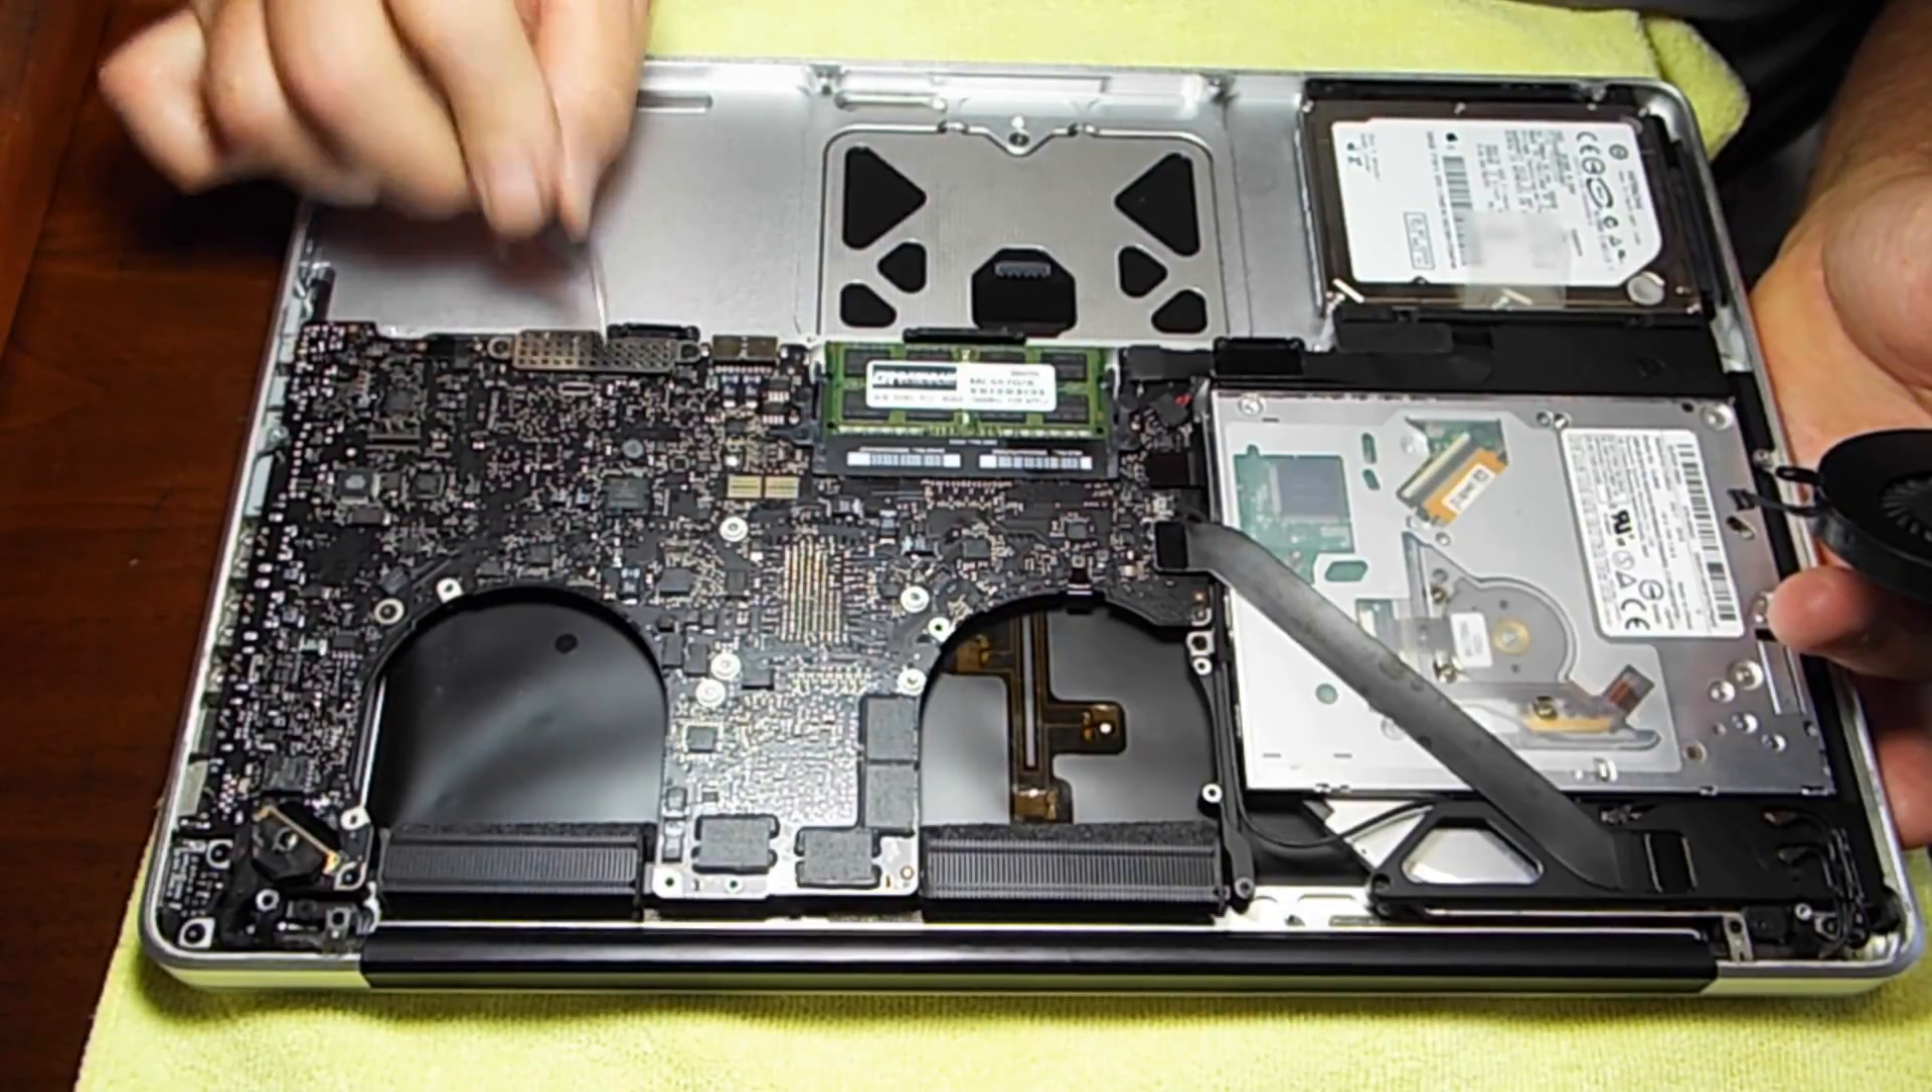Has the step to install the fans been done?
No.